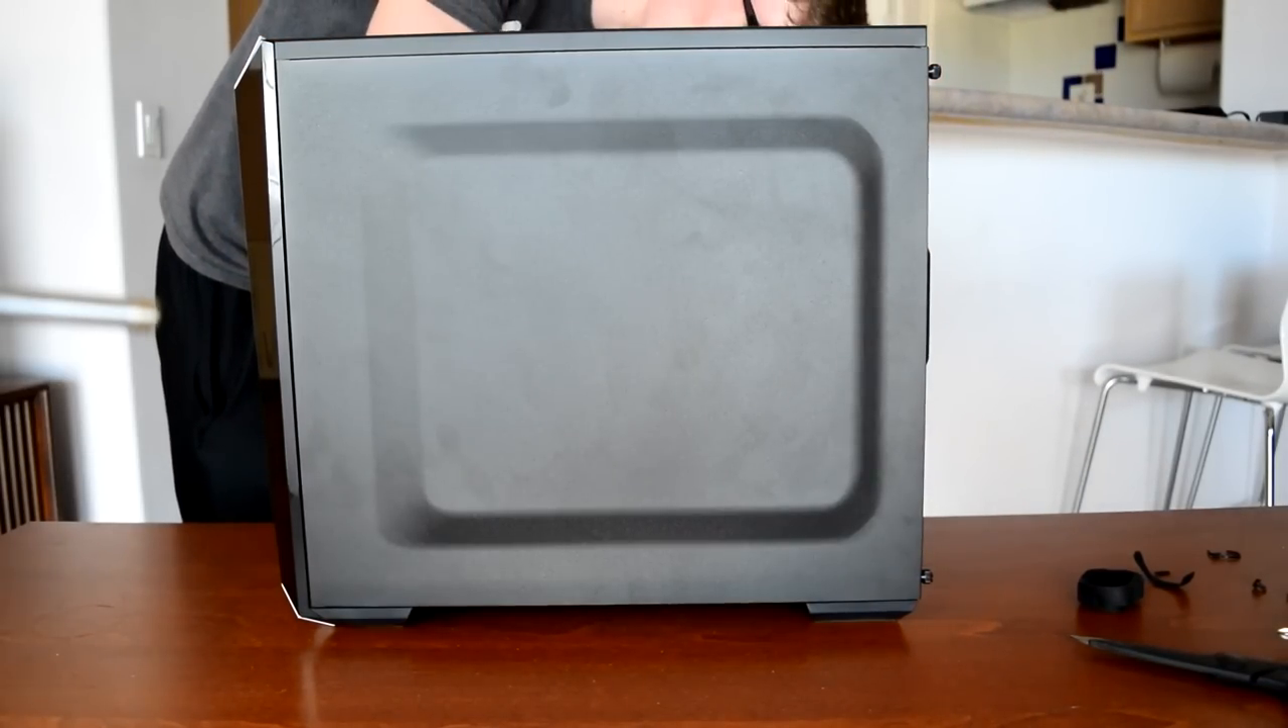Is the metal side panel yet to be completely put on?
No.